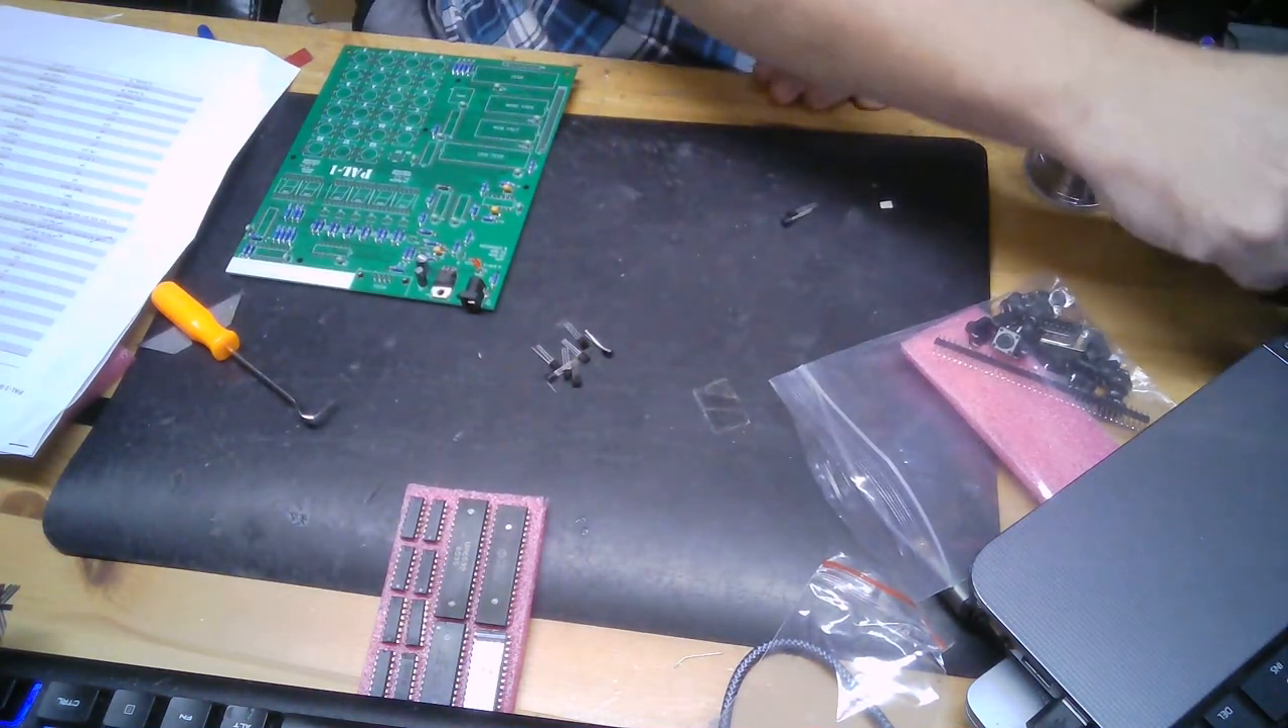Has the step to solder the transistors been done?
No.